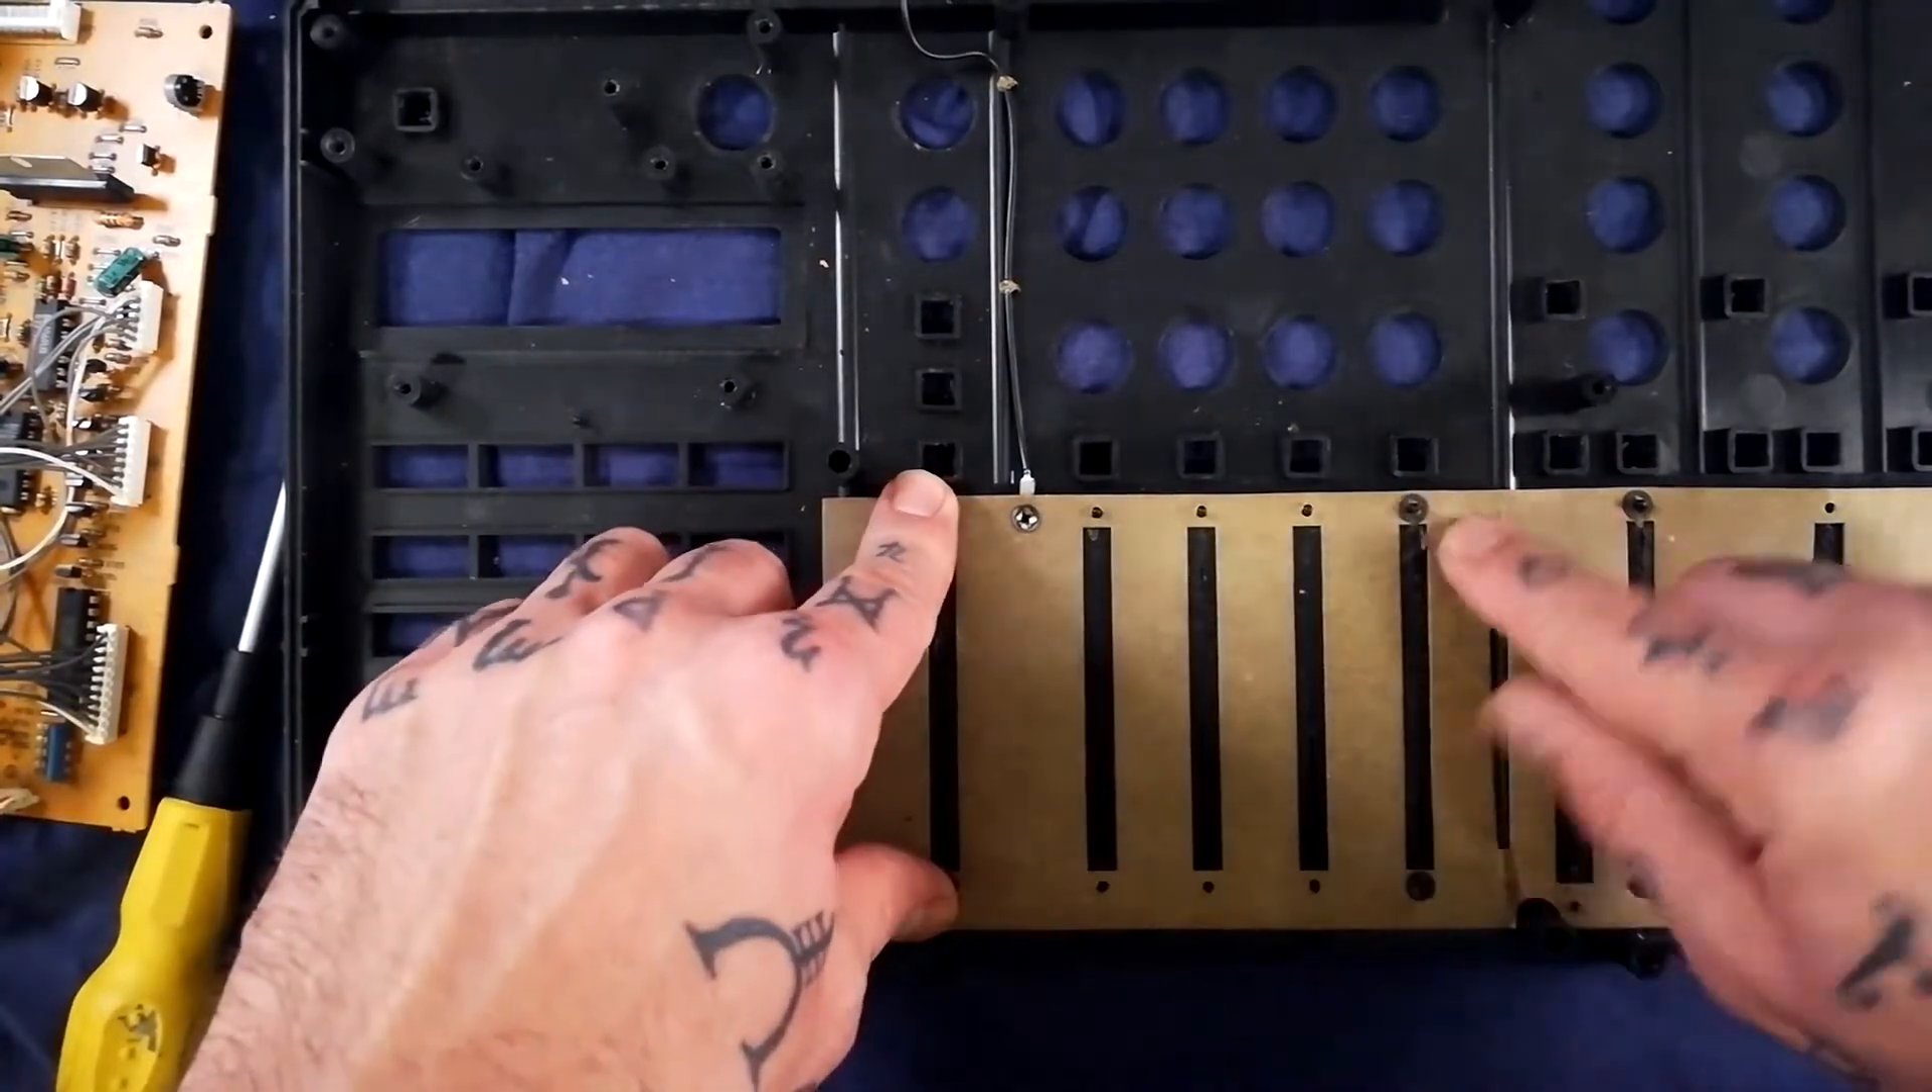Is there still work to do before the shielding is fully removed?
Yes.